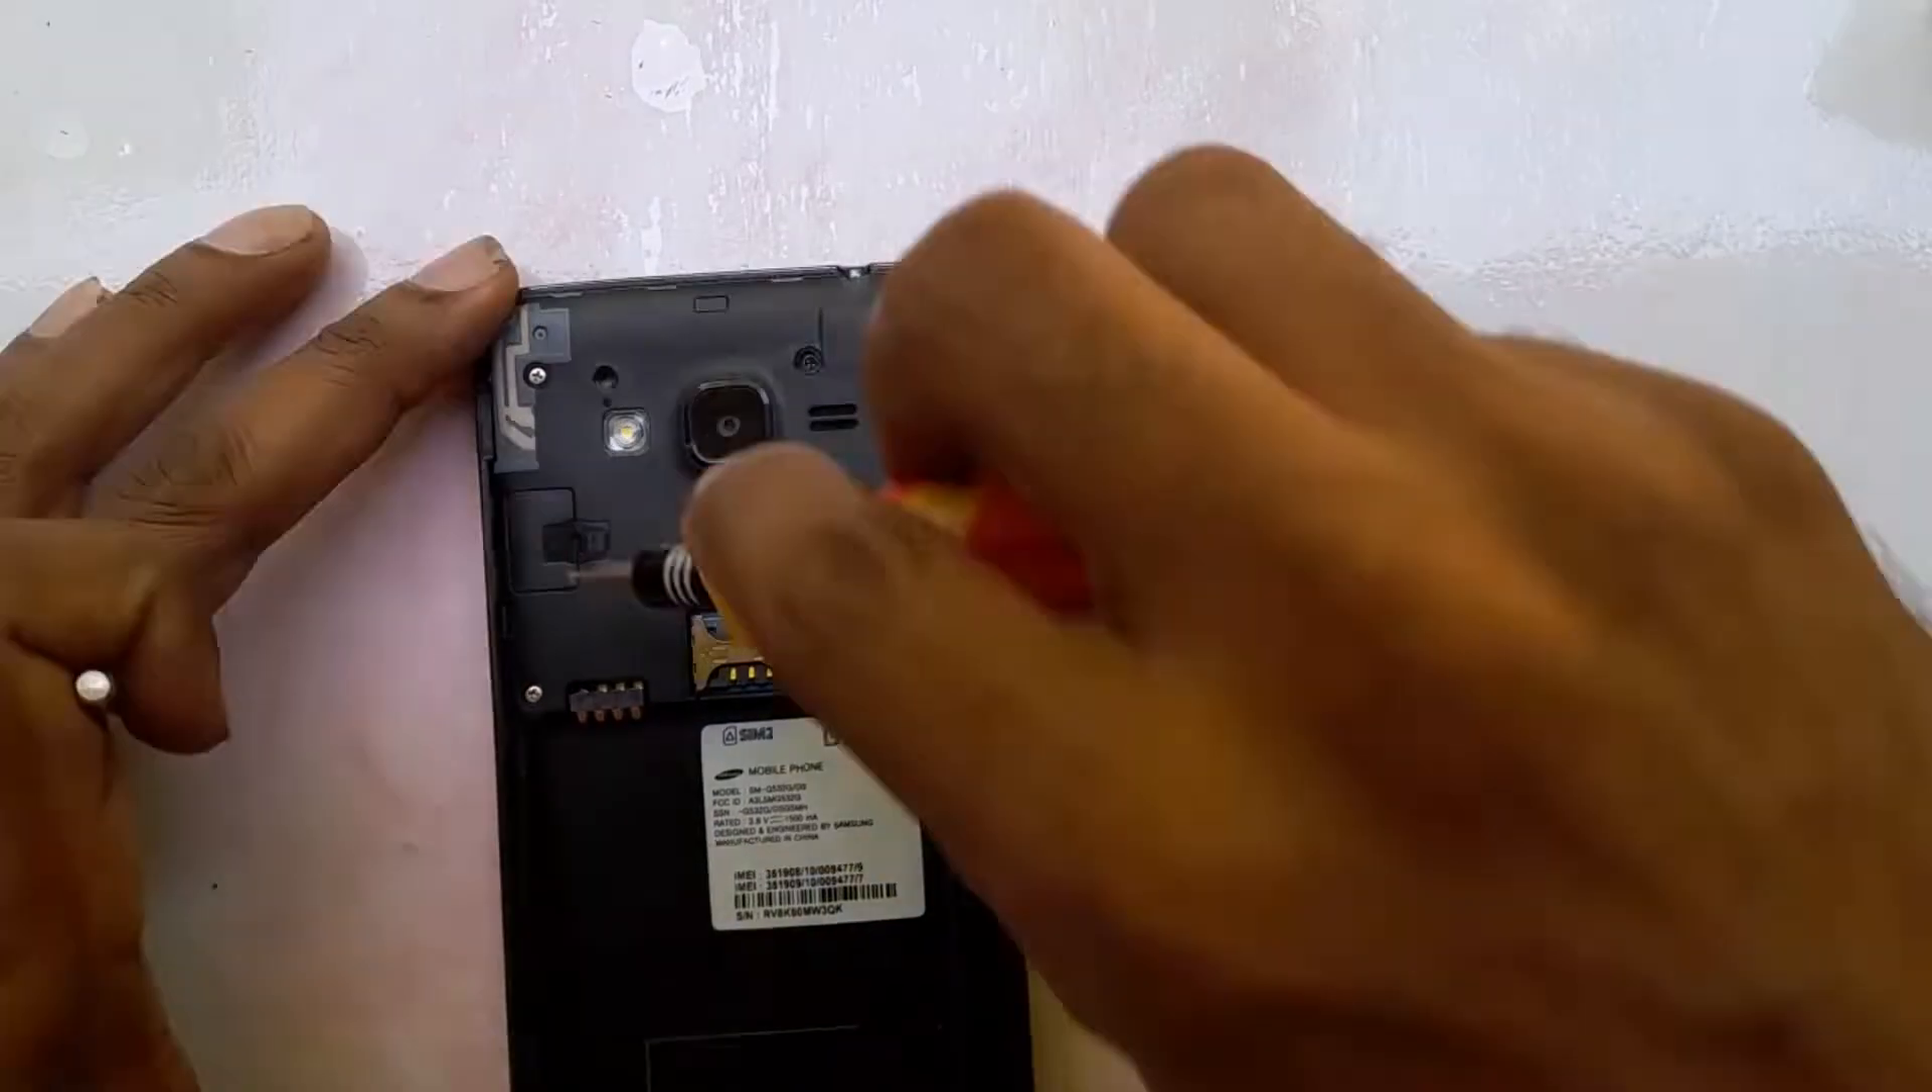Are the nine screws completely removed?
No.